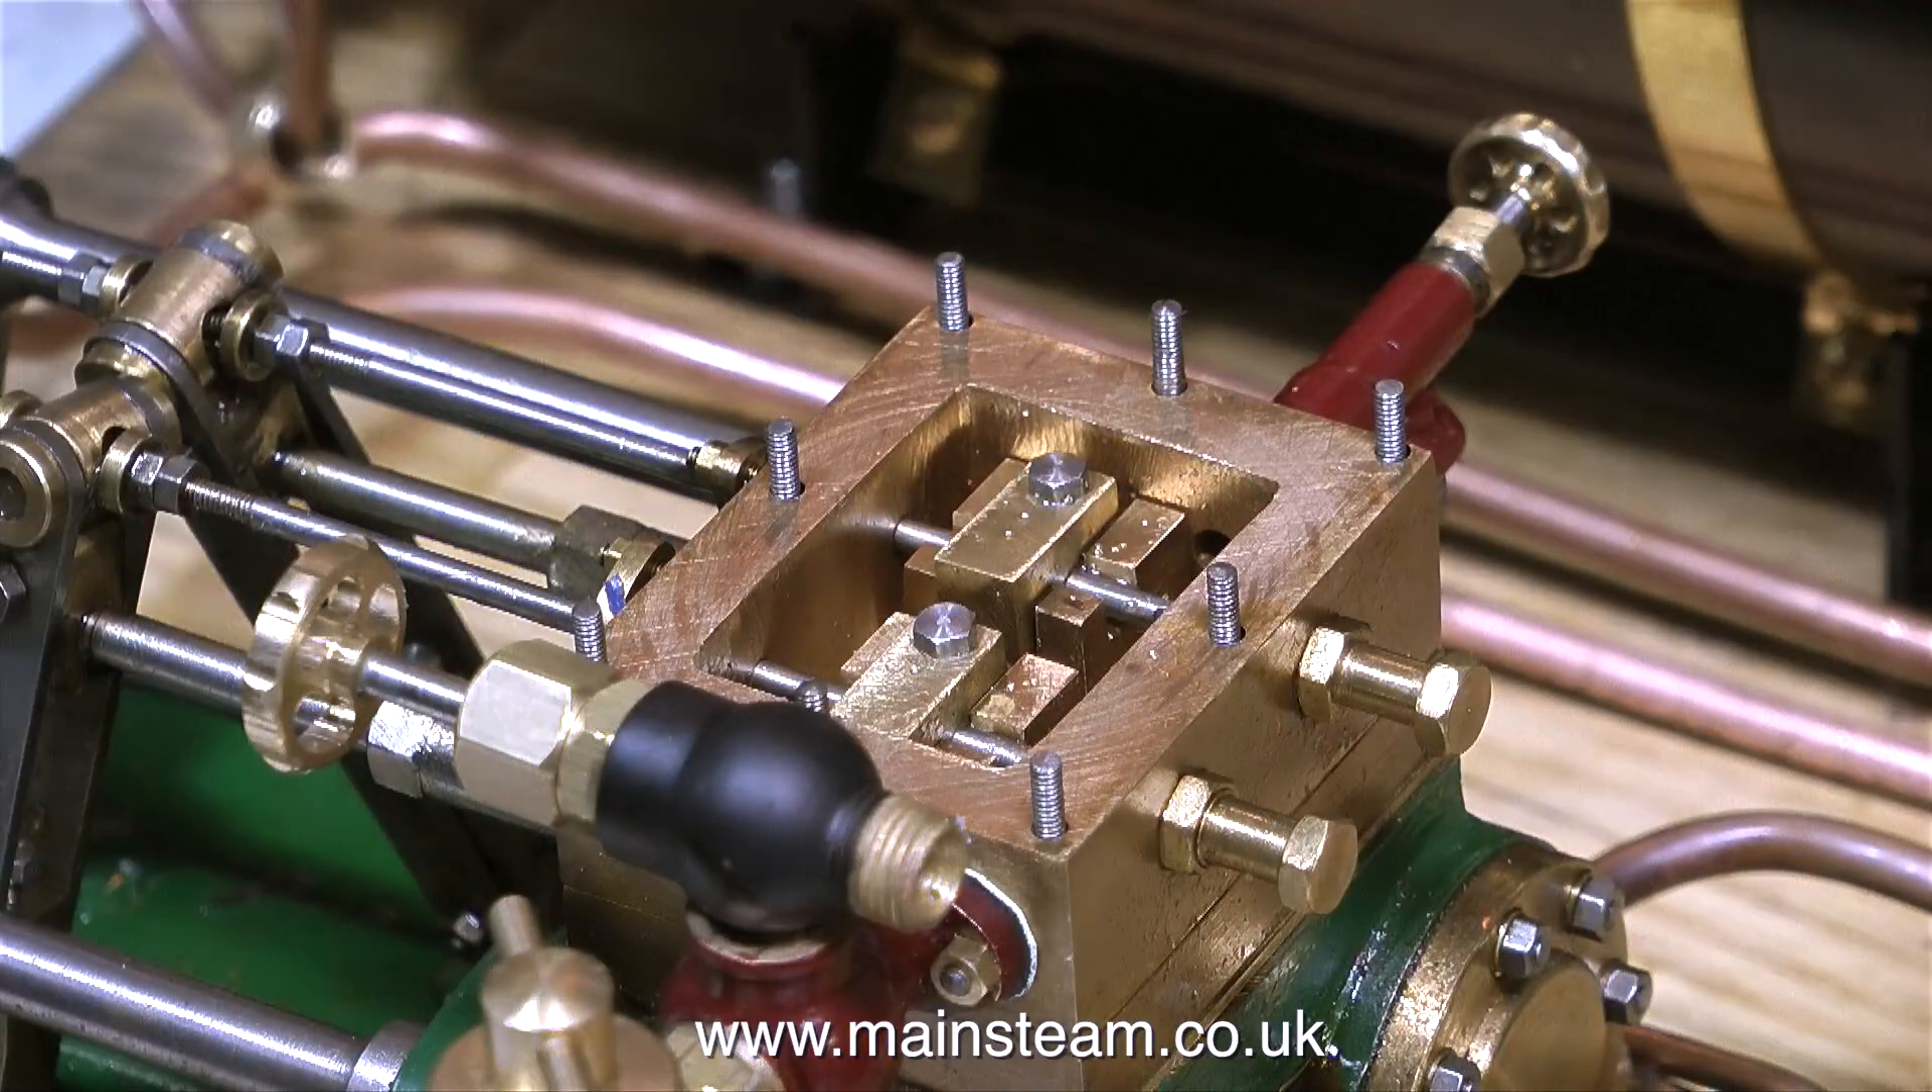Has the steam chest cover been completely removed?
Yes.